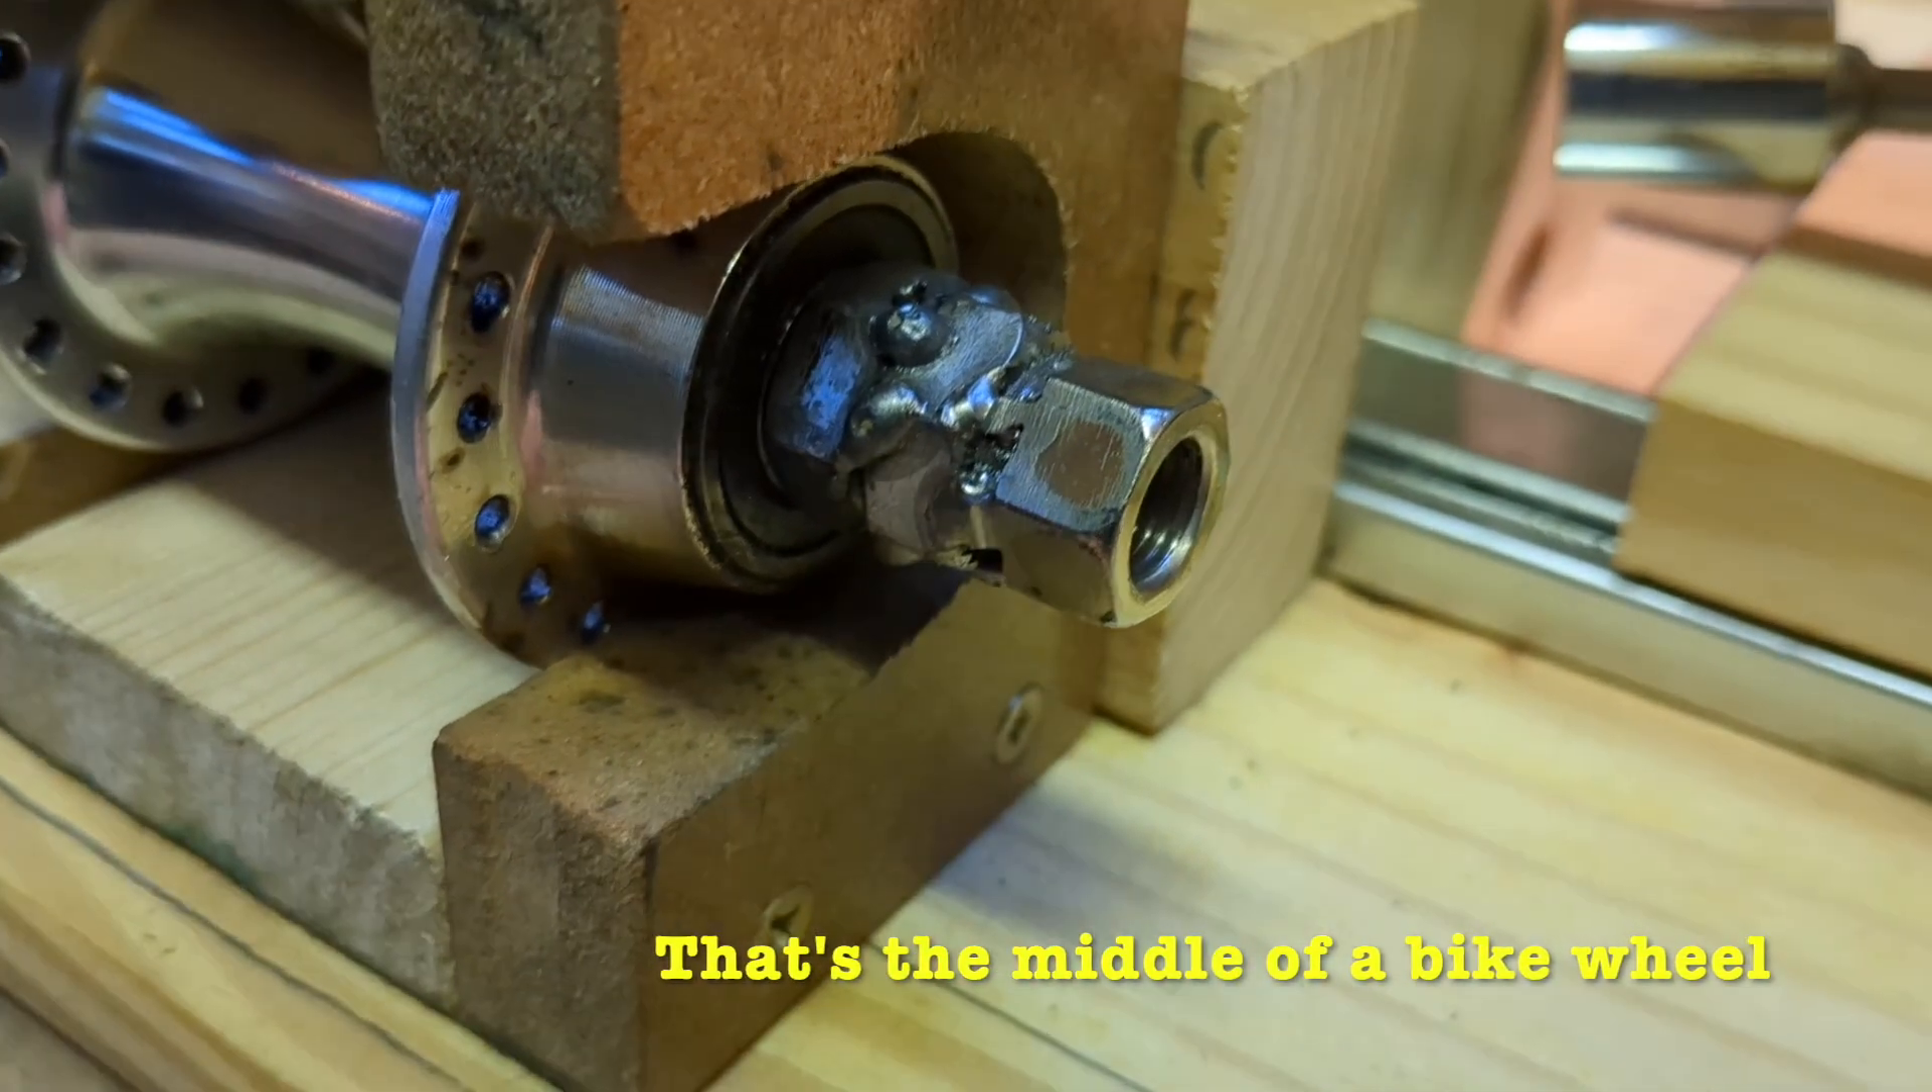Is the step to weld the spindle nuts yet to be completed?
No.